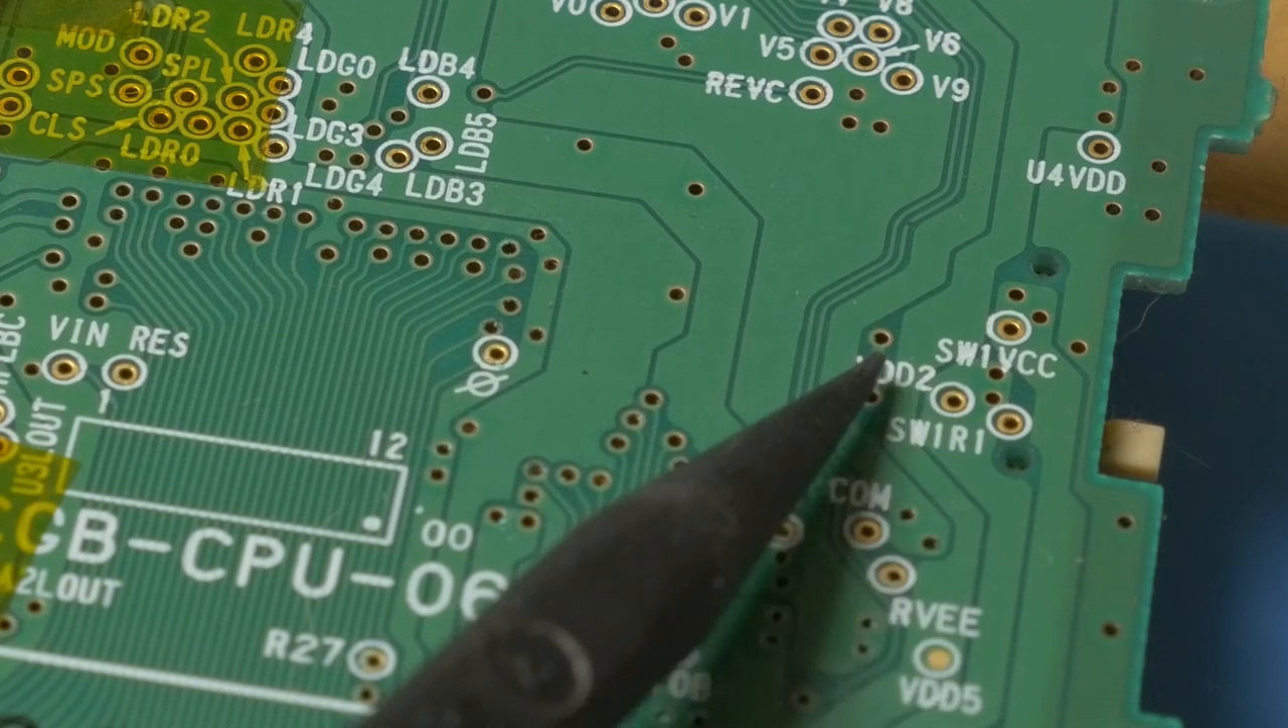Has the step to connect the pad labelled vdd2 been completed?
No.